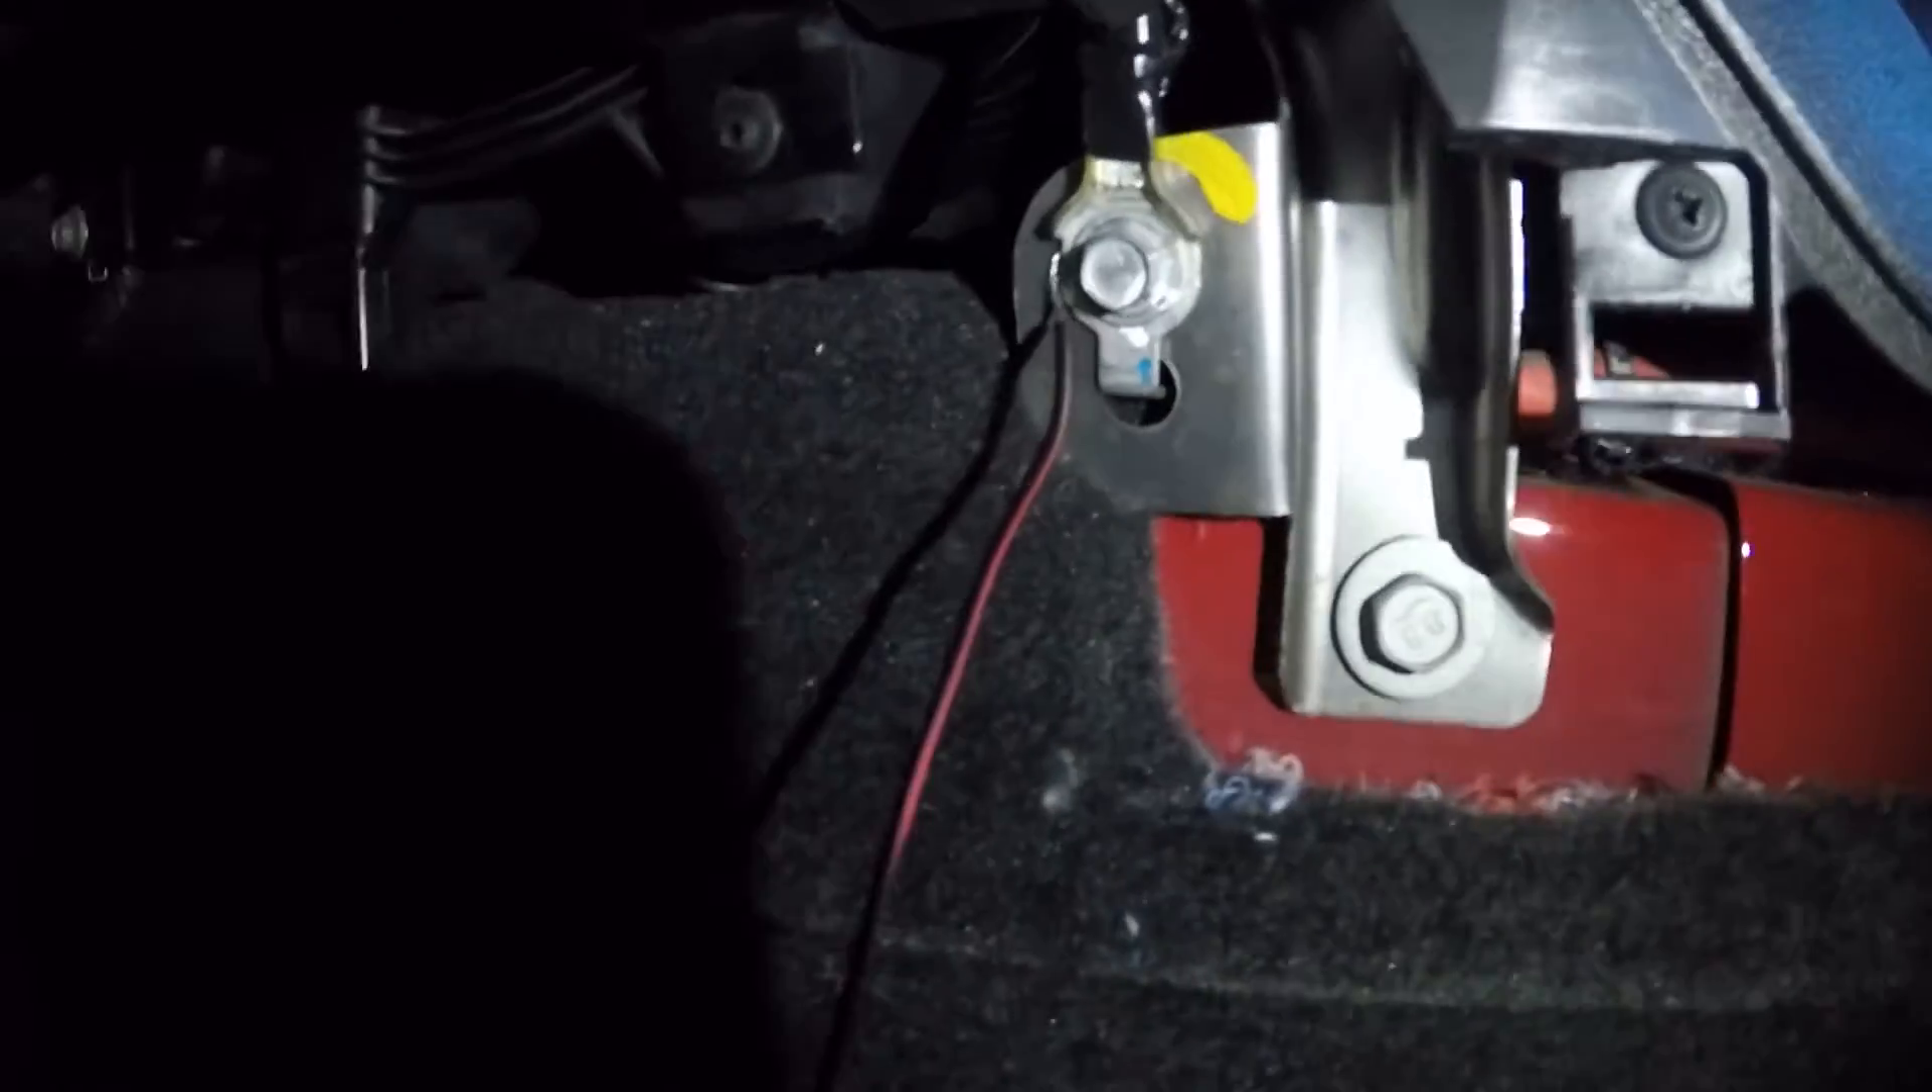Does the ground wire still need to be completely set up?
No.